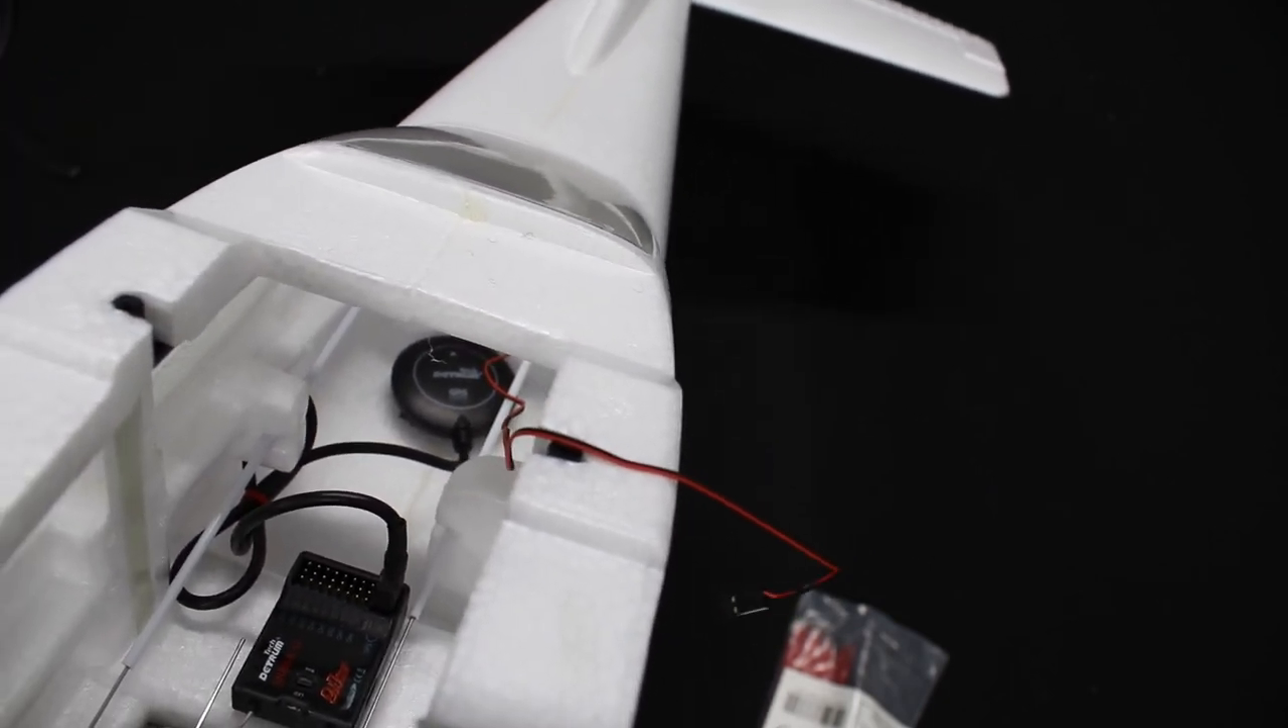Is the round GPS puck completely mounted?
Yes.